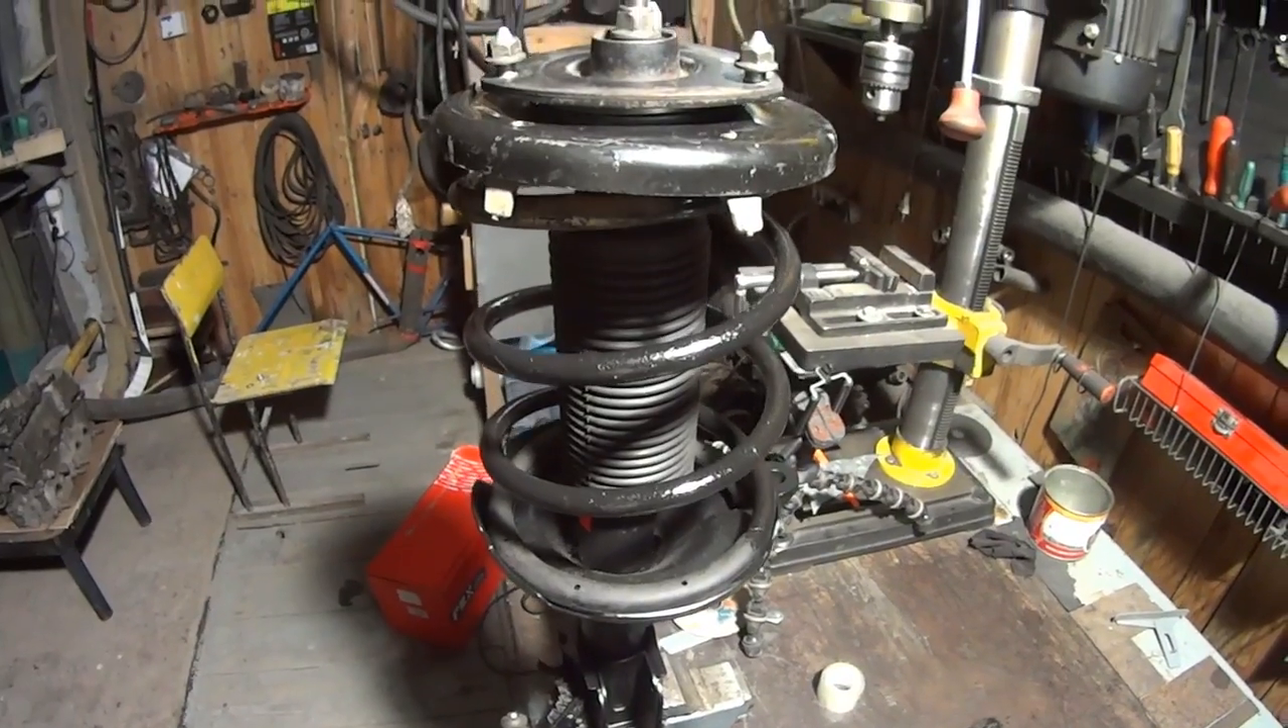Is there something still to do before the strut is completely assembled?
No.